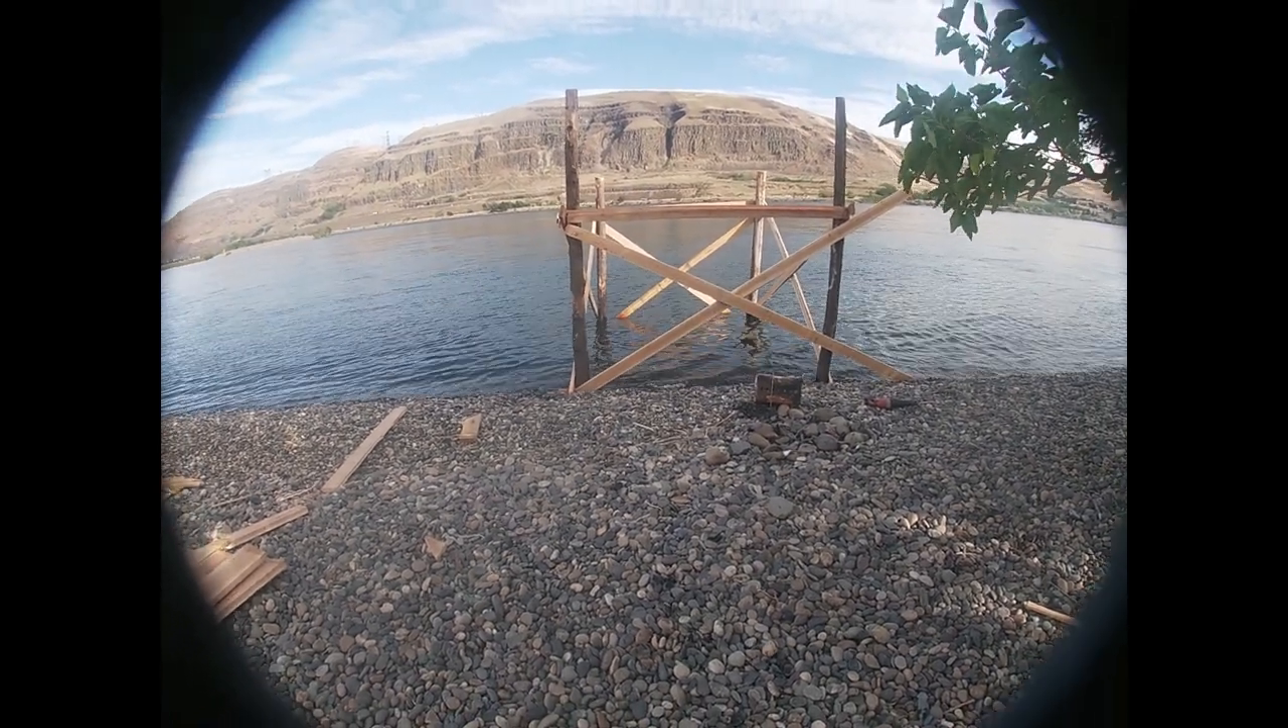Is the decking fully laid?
No.